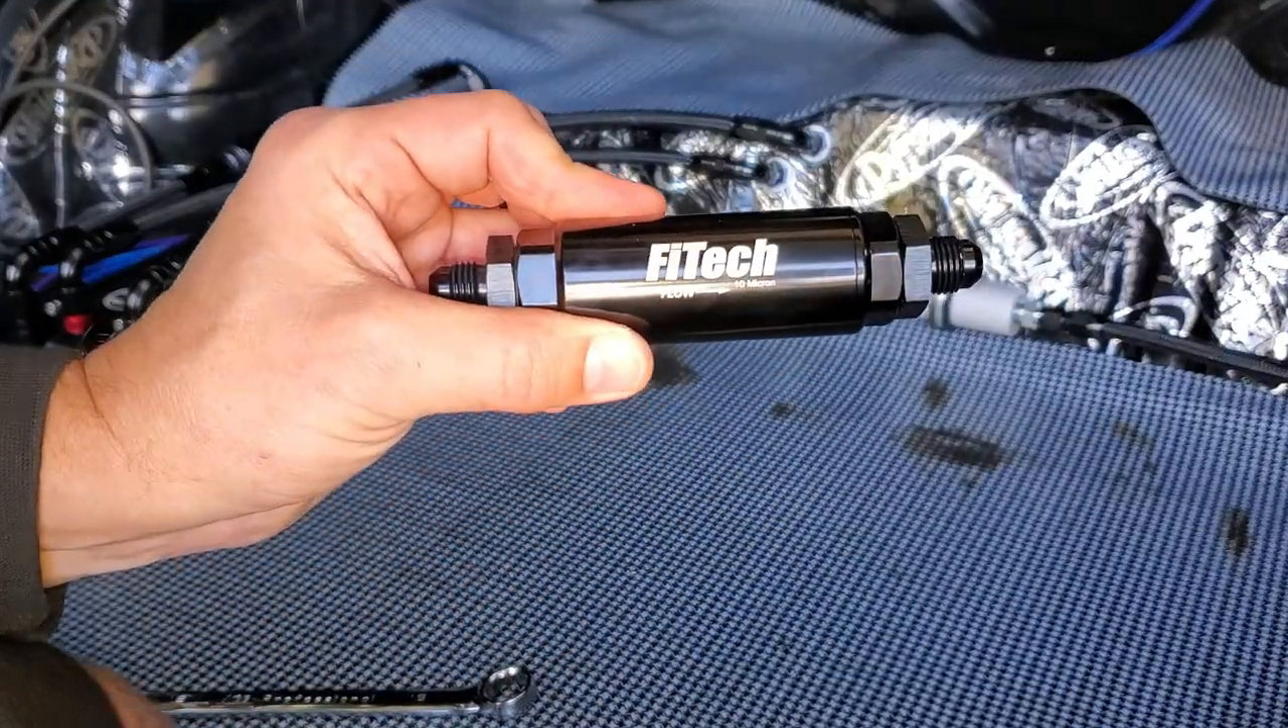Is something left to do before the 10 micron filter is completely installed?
Yes.